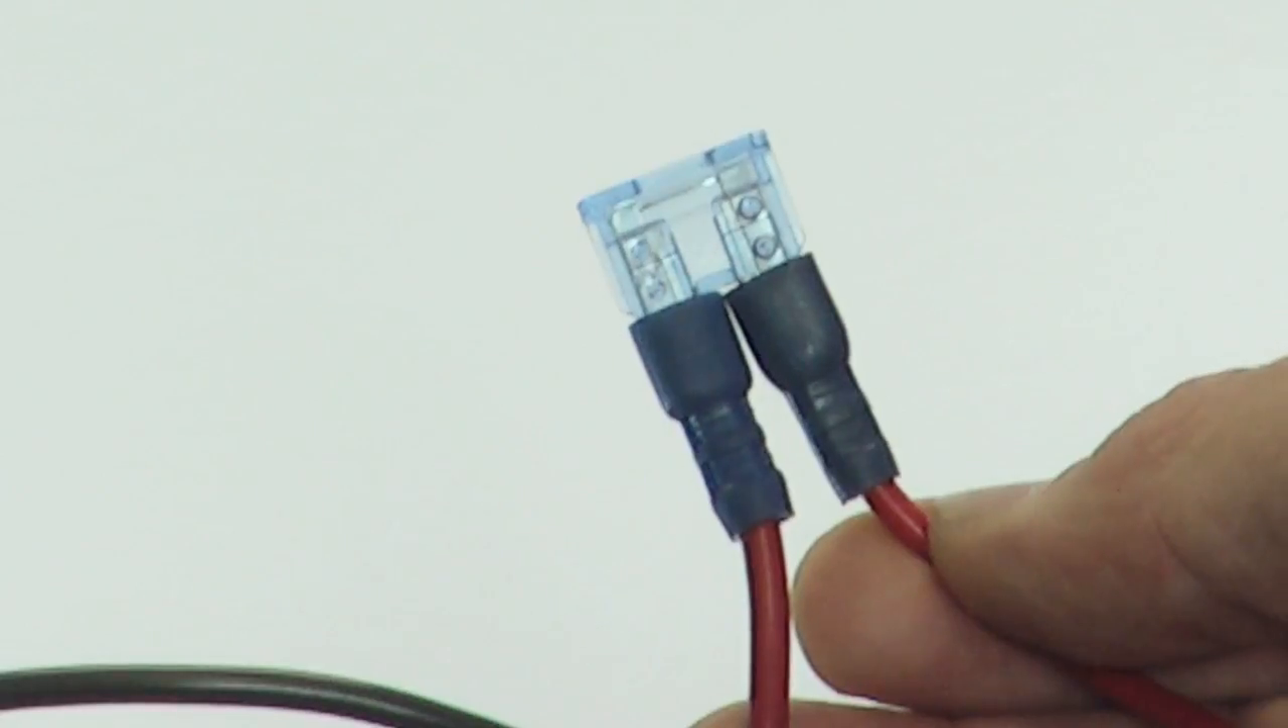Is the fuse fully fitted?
Yes.